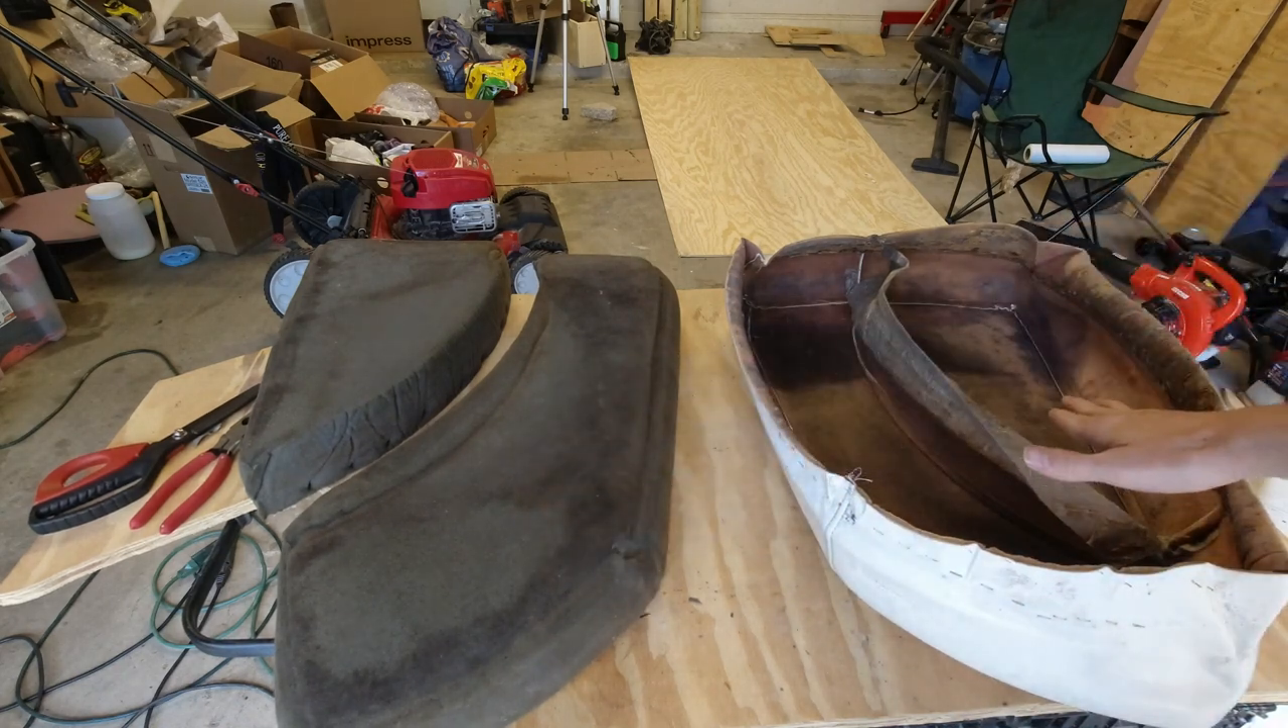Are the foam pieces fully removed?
Yes.